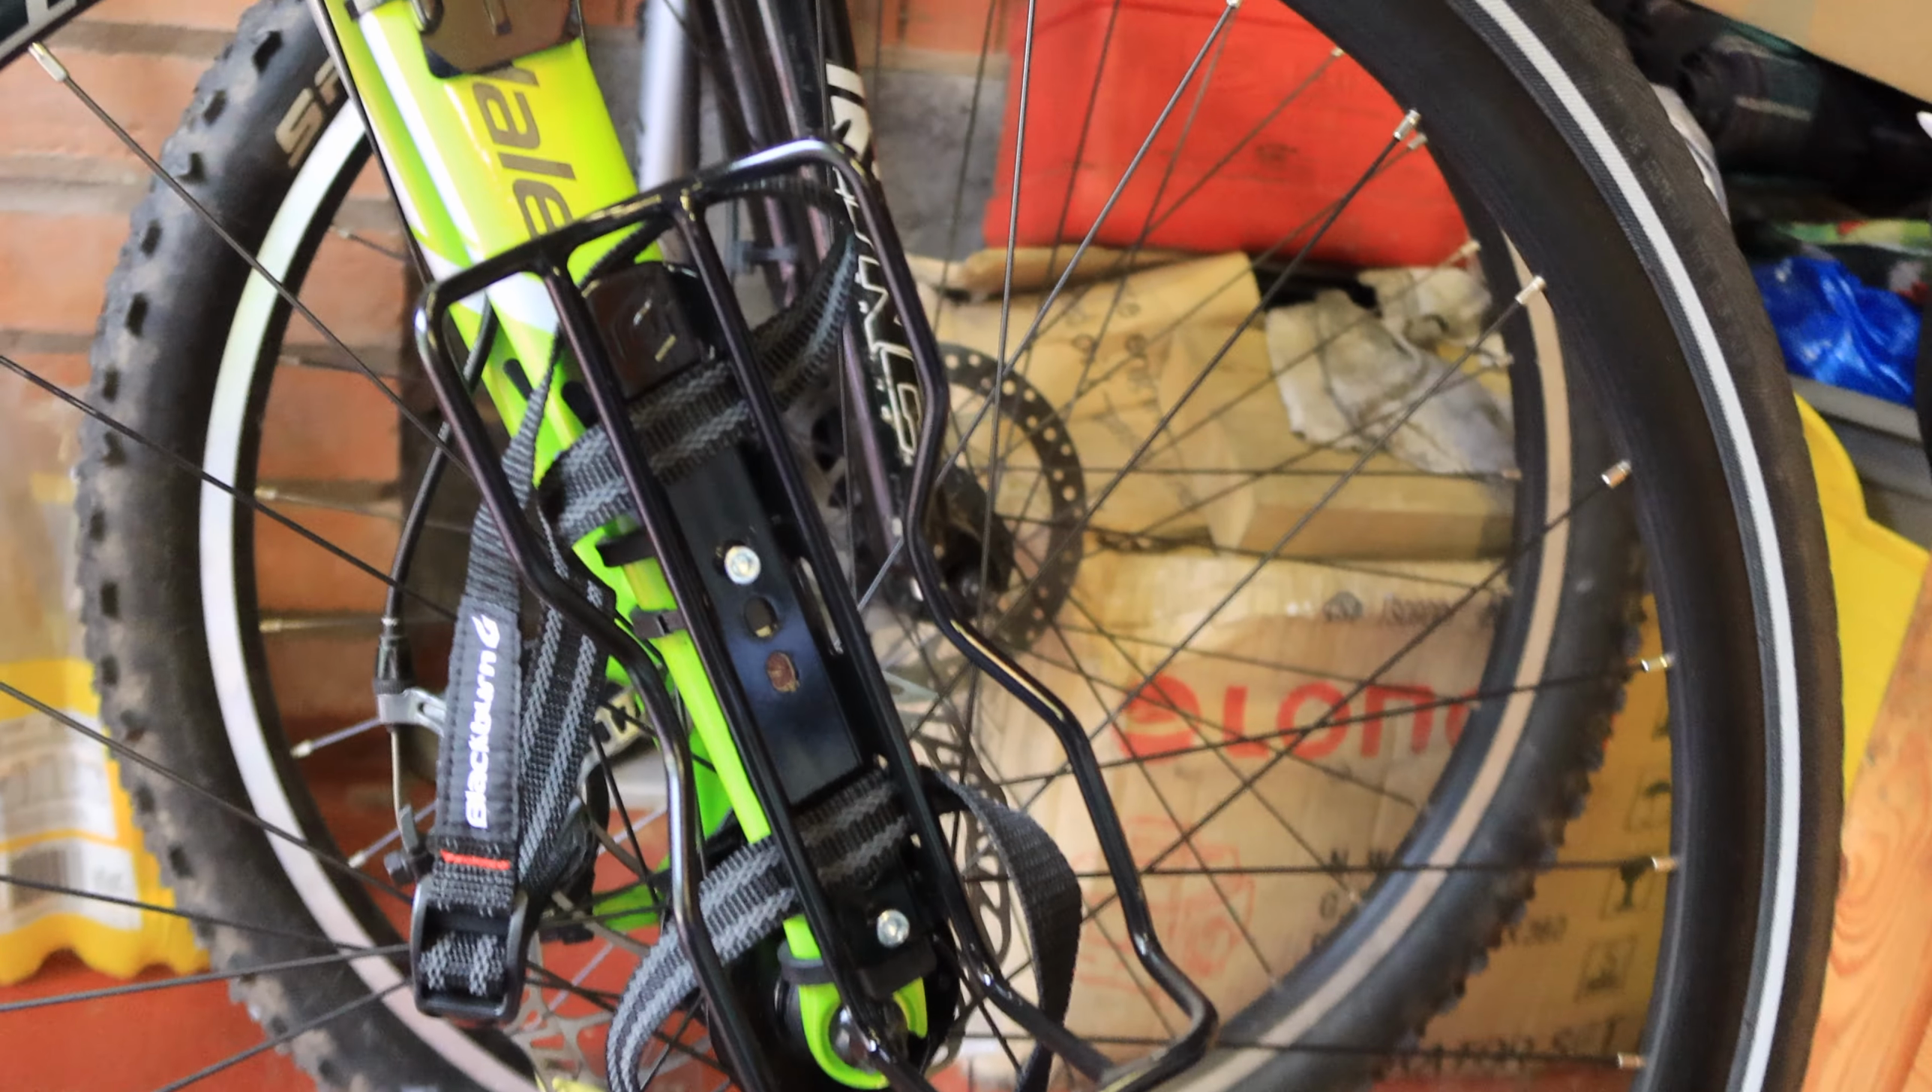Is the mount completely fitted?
Yes.